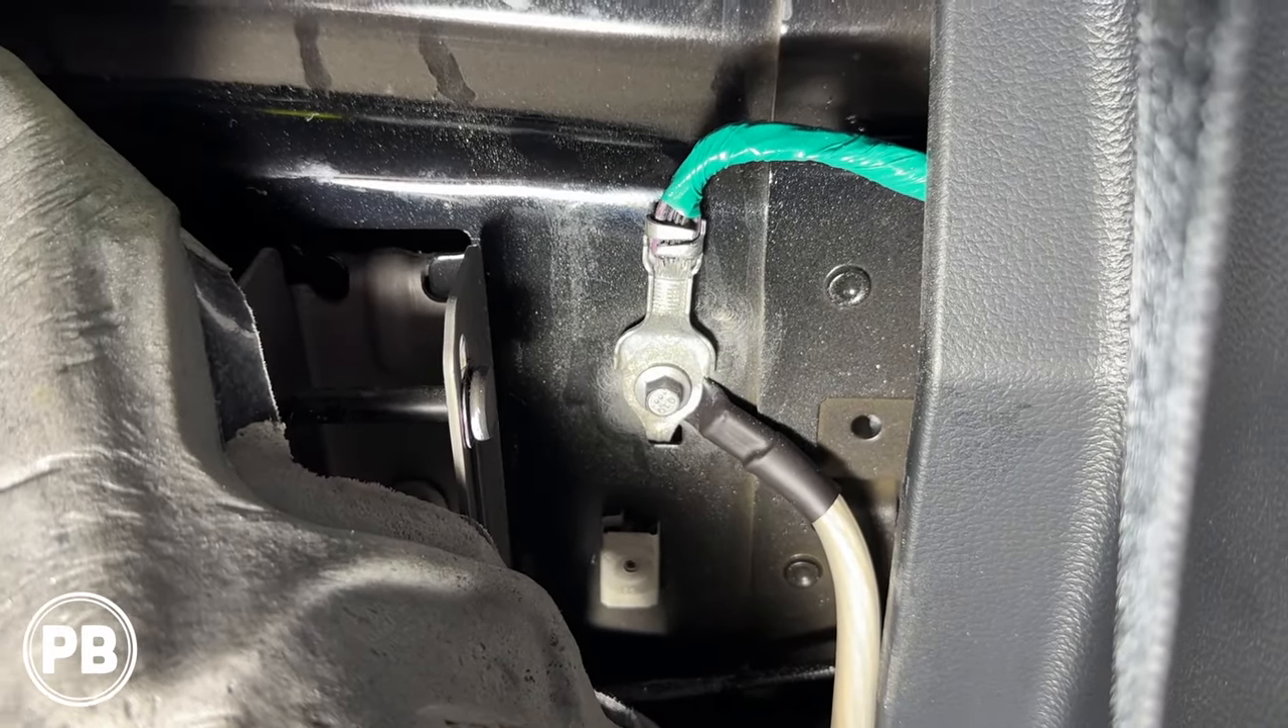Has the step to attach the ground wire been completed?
Yes.